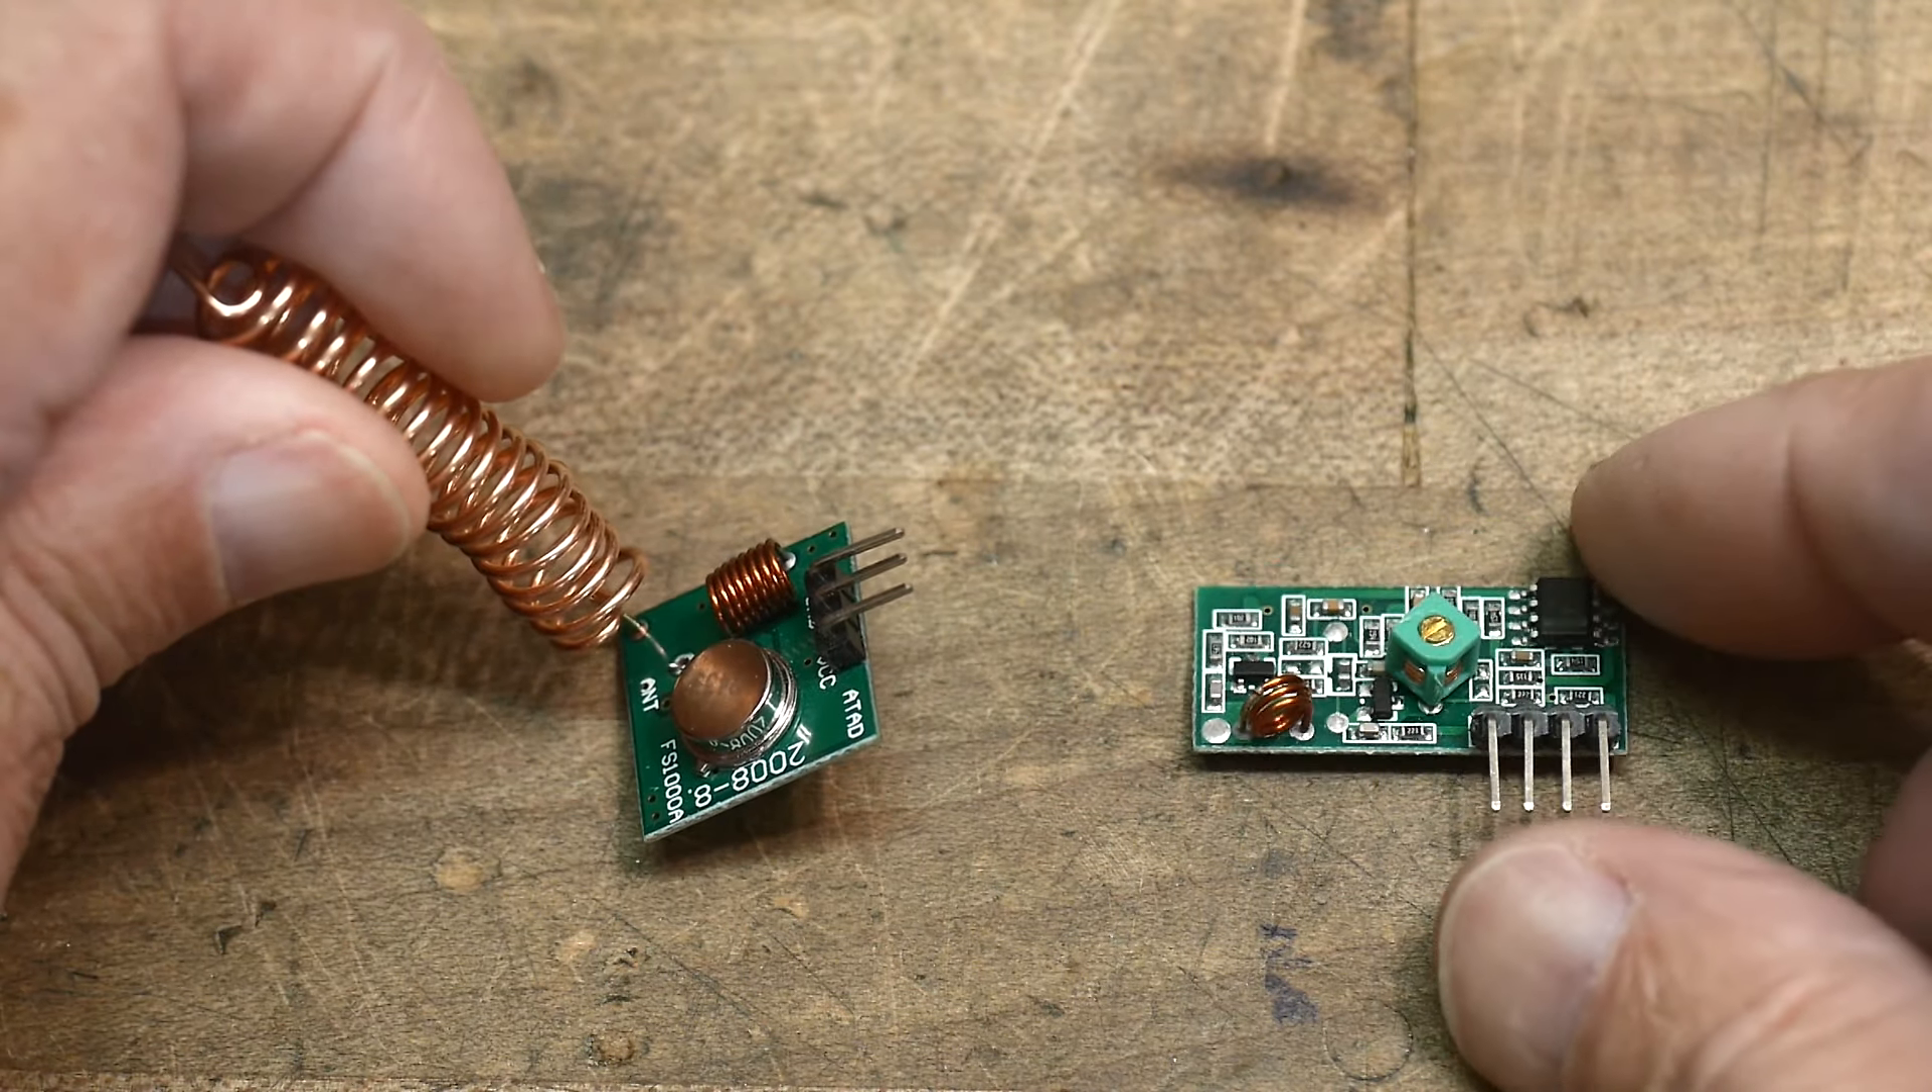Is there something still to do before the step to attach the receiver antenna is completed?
Yes.